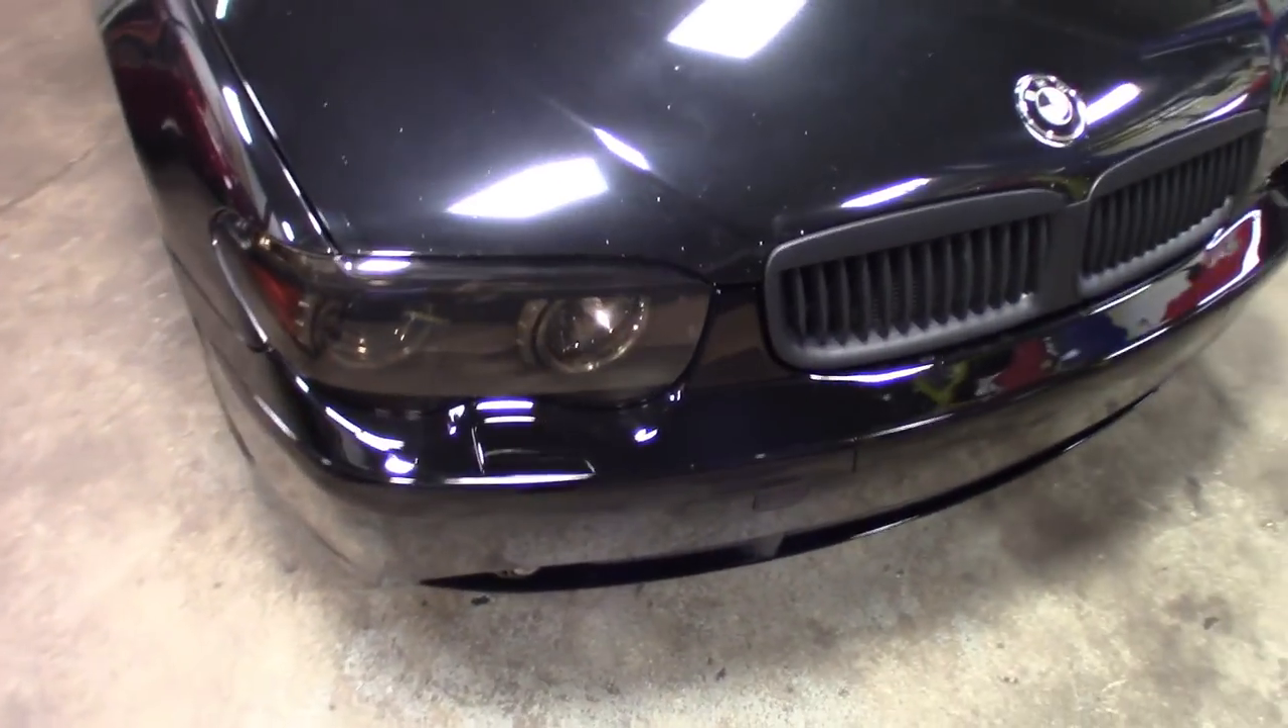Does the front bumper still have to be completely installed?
No.